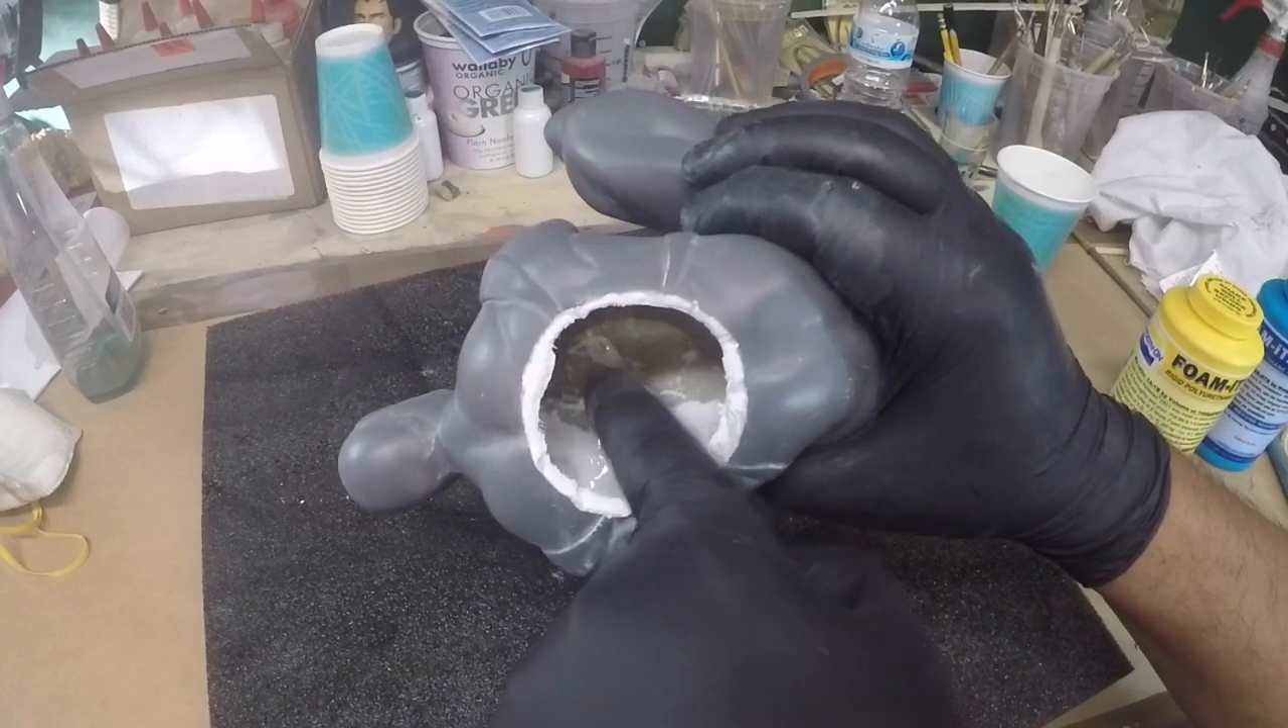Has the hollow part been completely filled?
No.